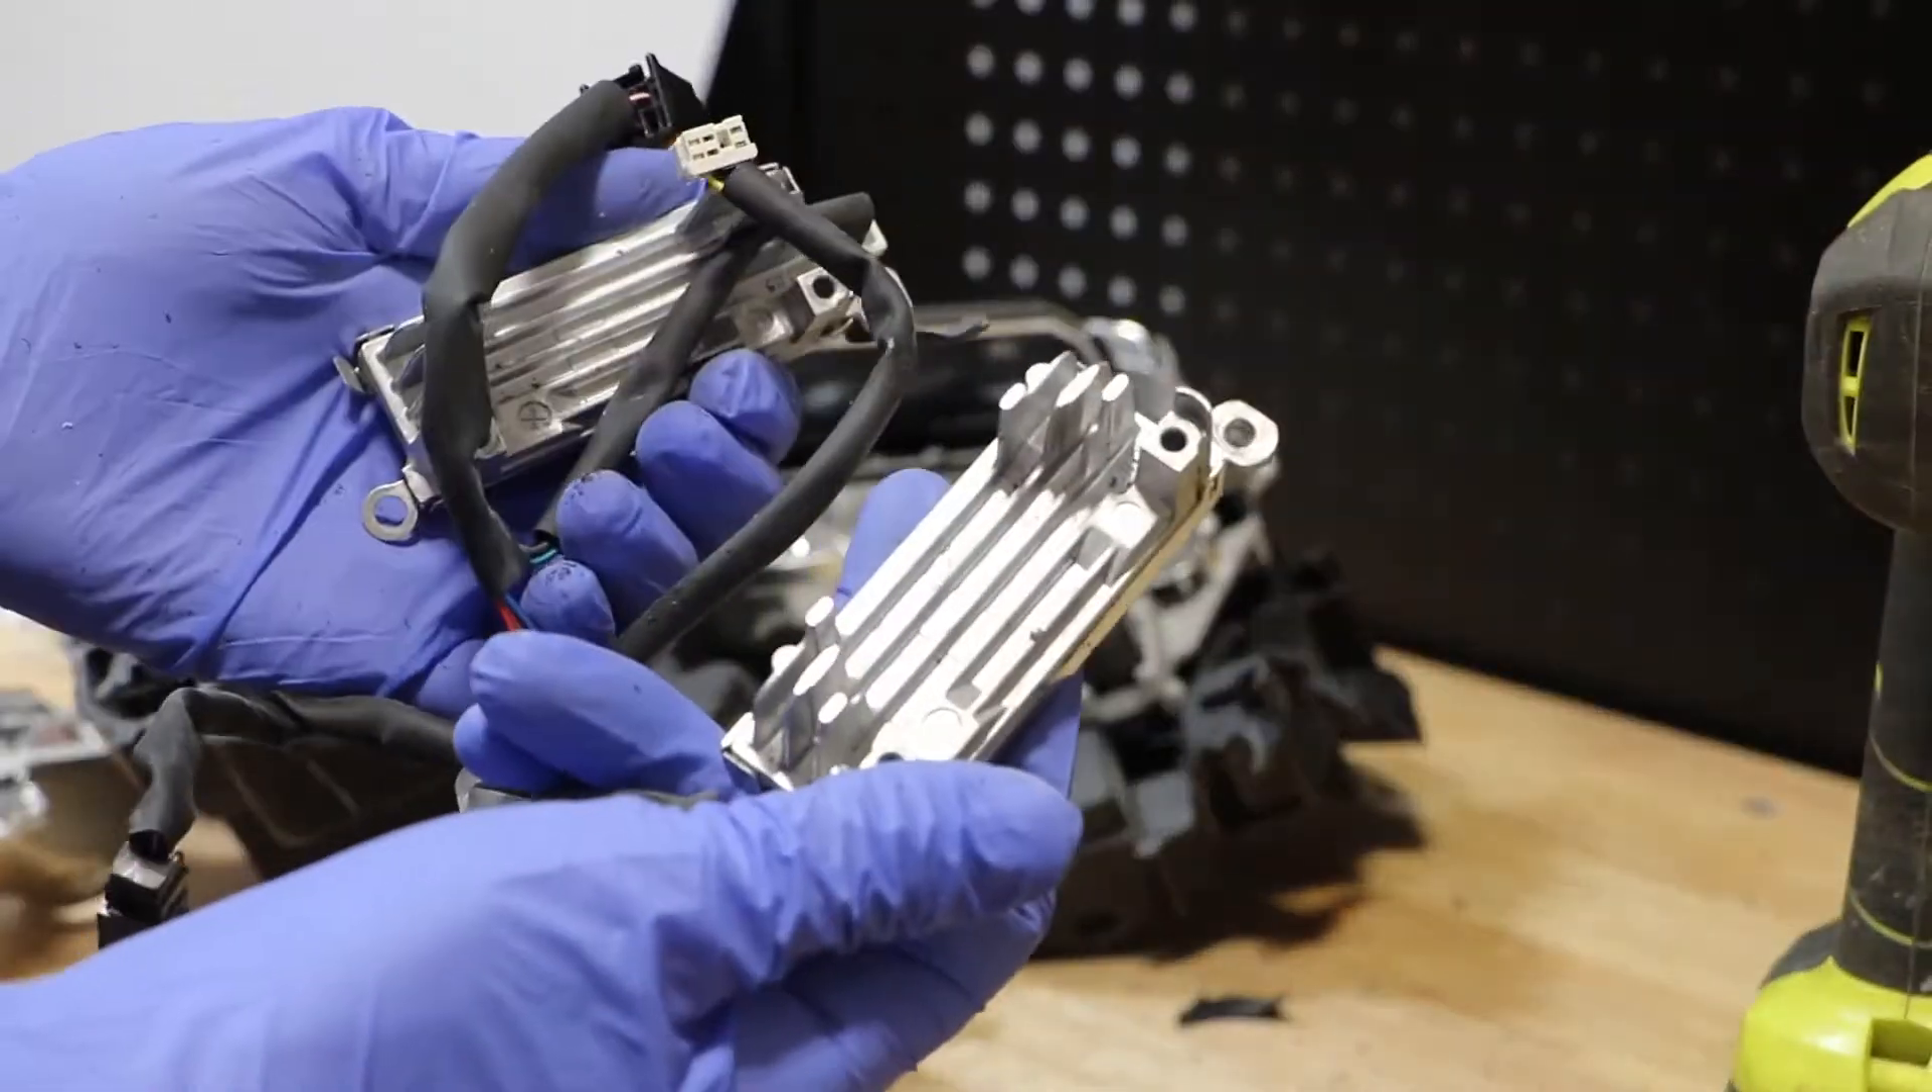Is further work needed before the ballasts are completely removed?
No.